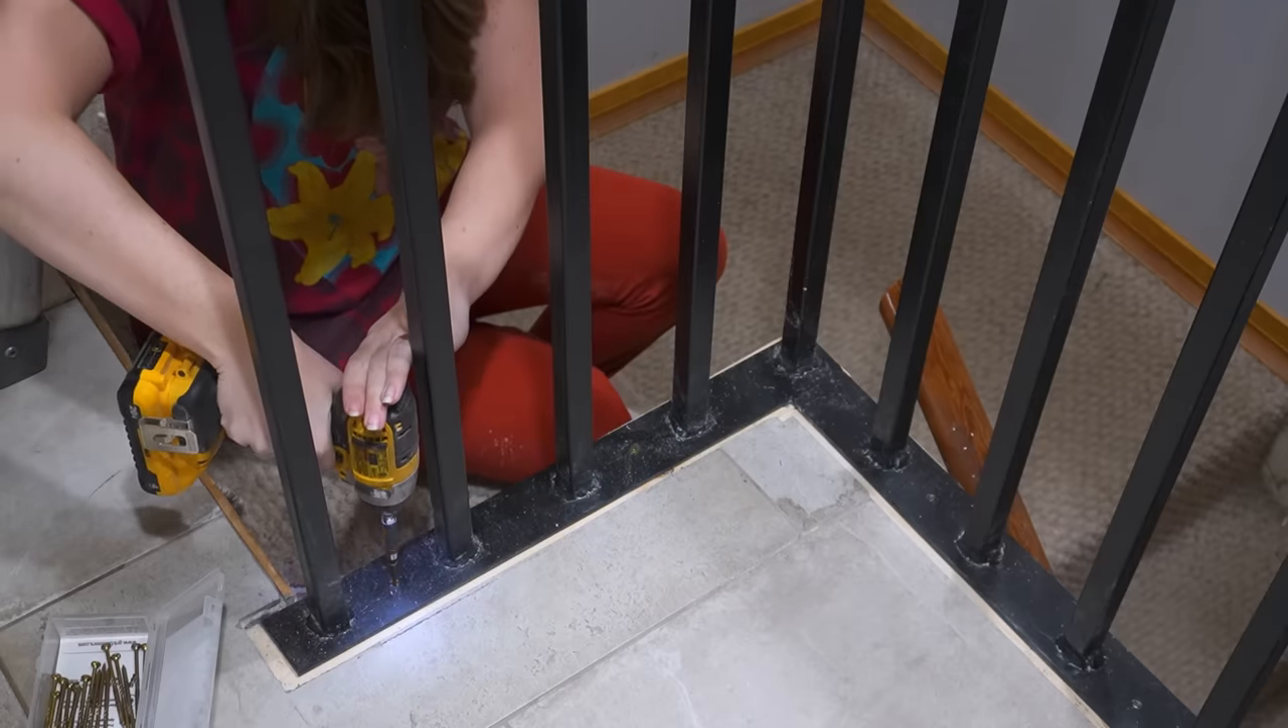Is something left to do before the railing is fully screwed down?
Yes.